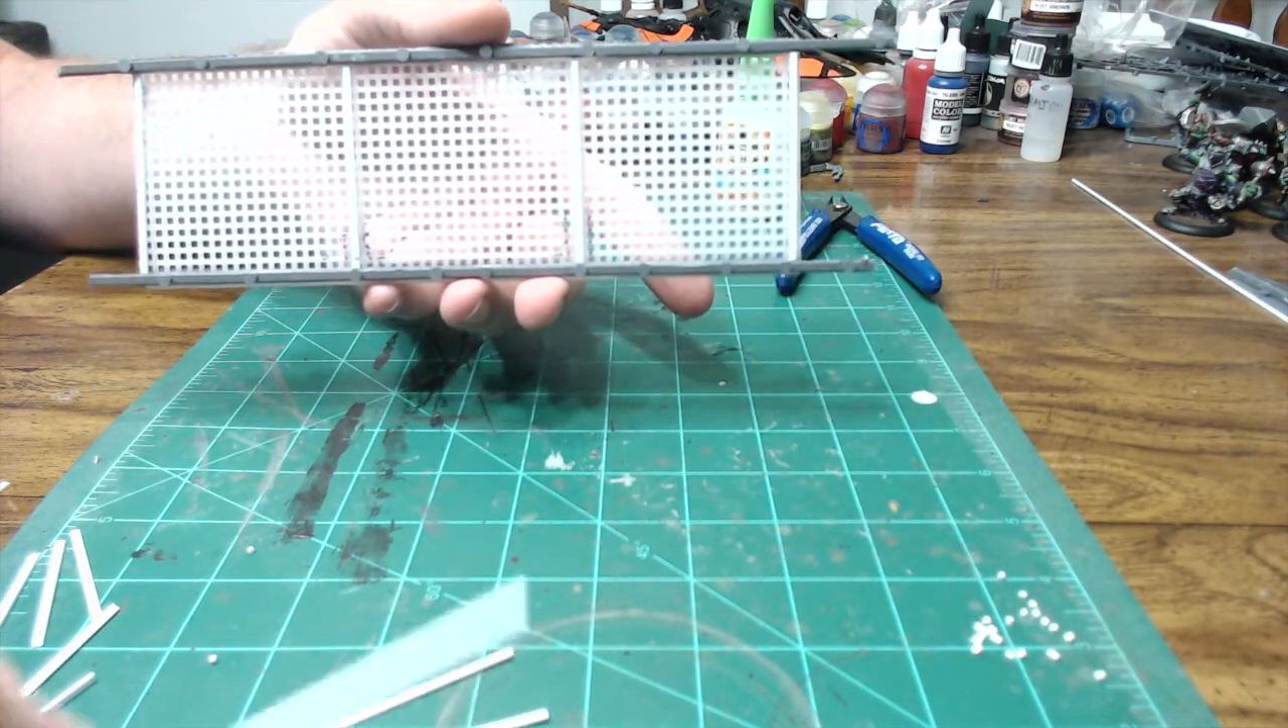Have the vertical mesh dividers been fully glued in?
Yes.